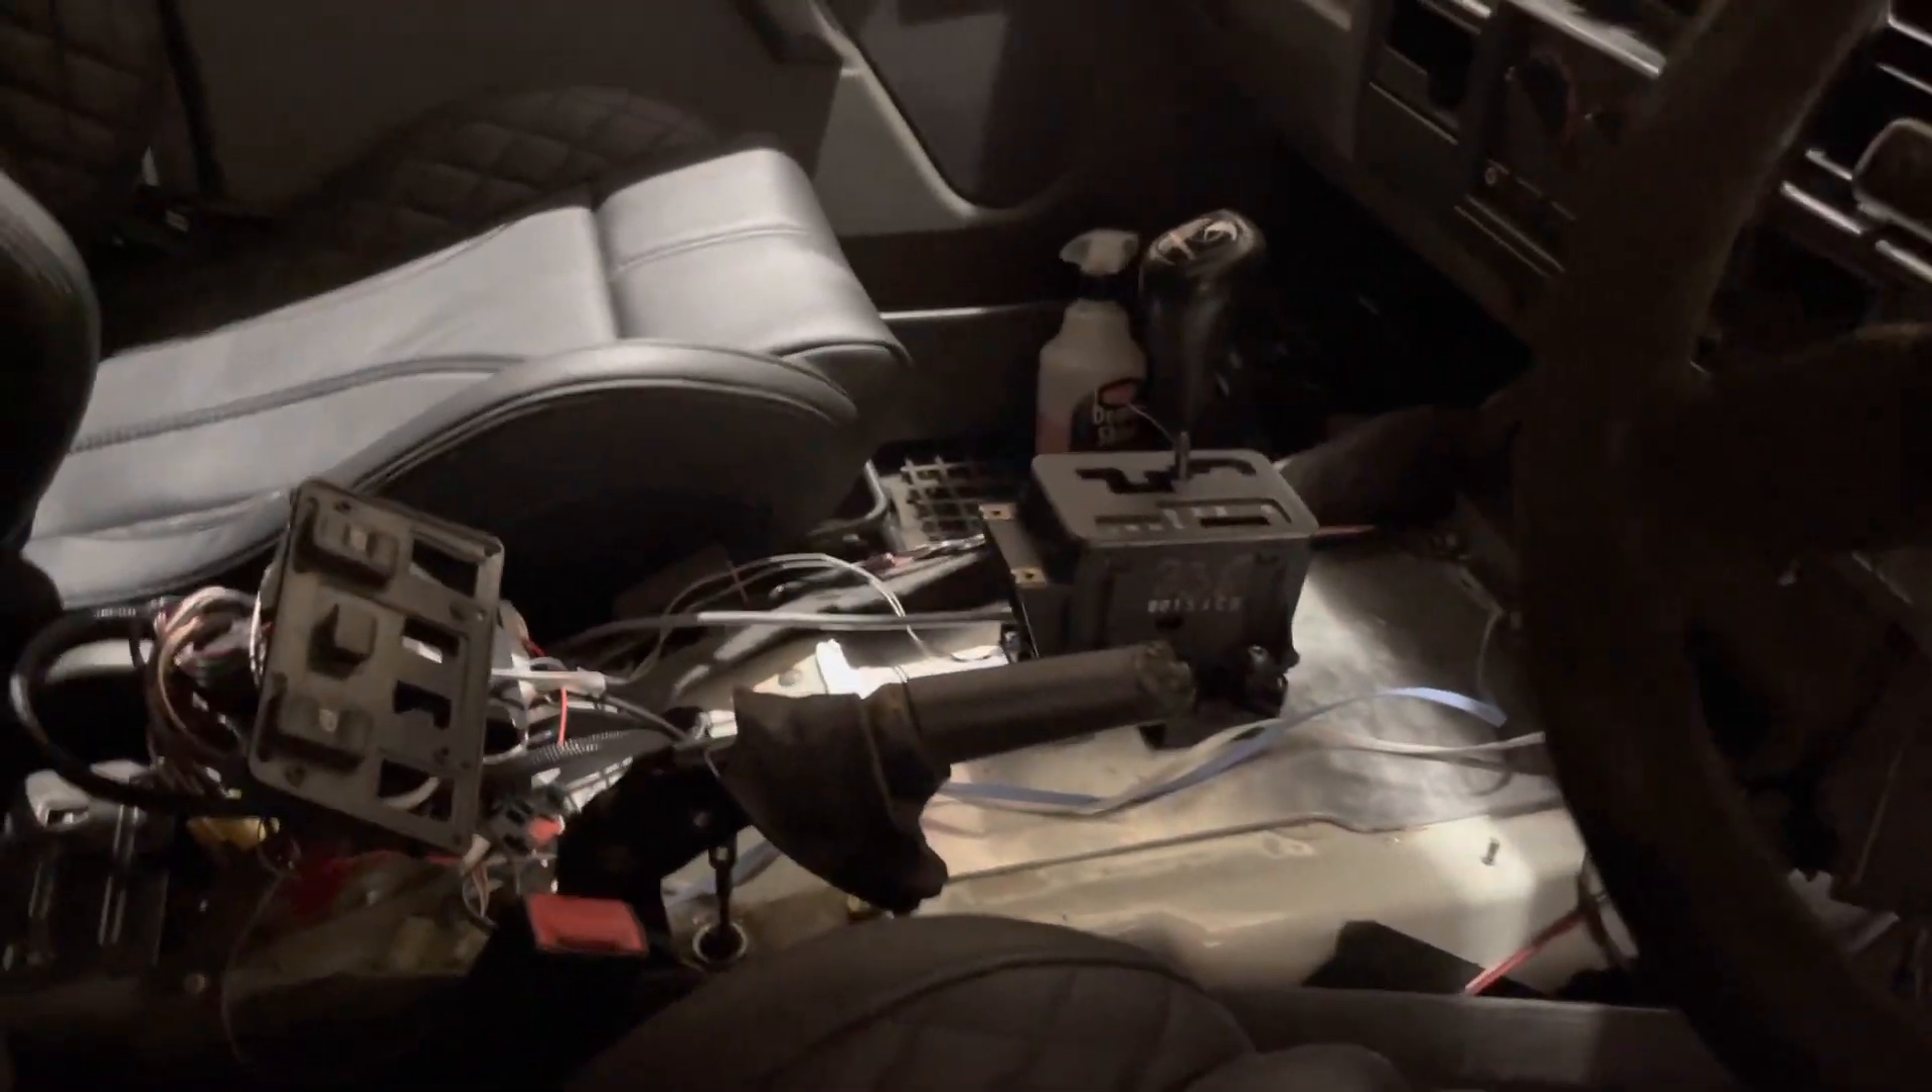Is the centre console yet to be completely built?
Yes.